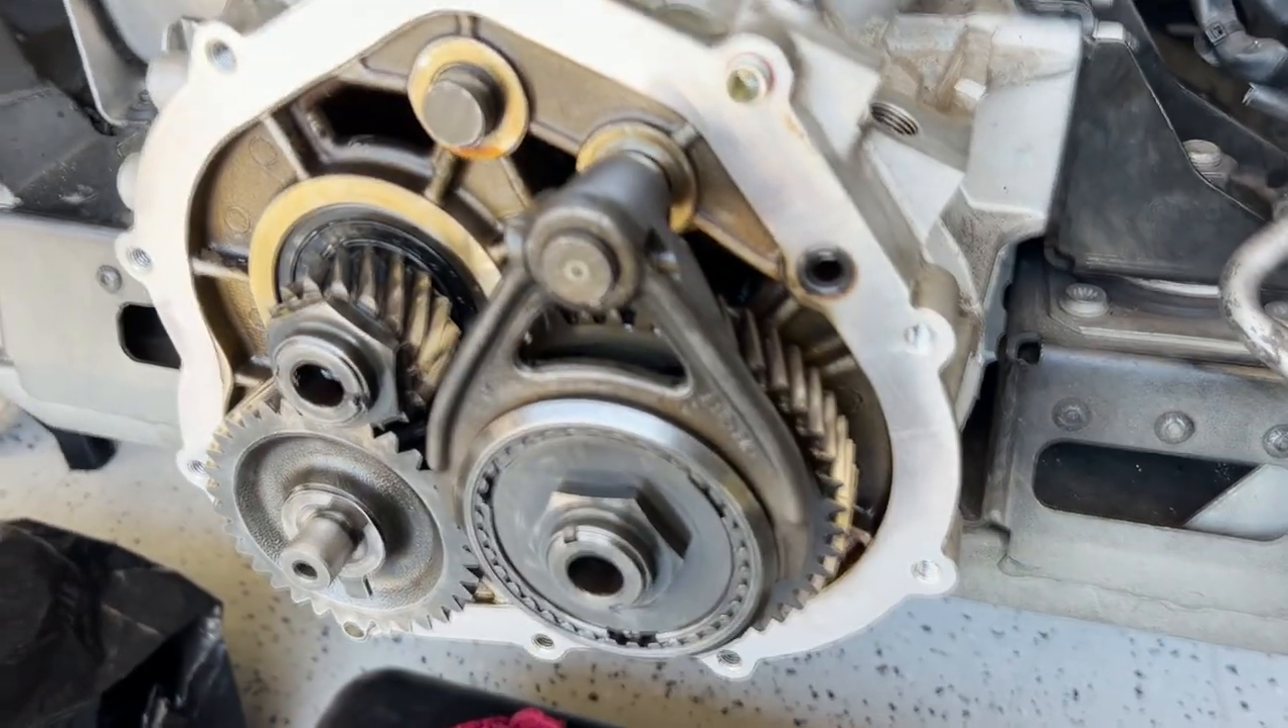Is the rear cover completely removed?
Yes.